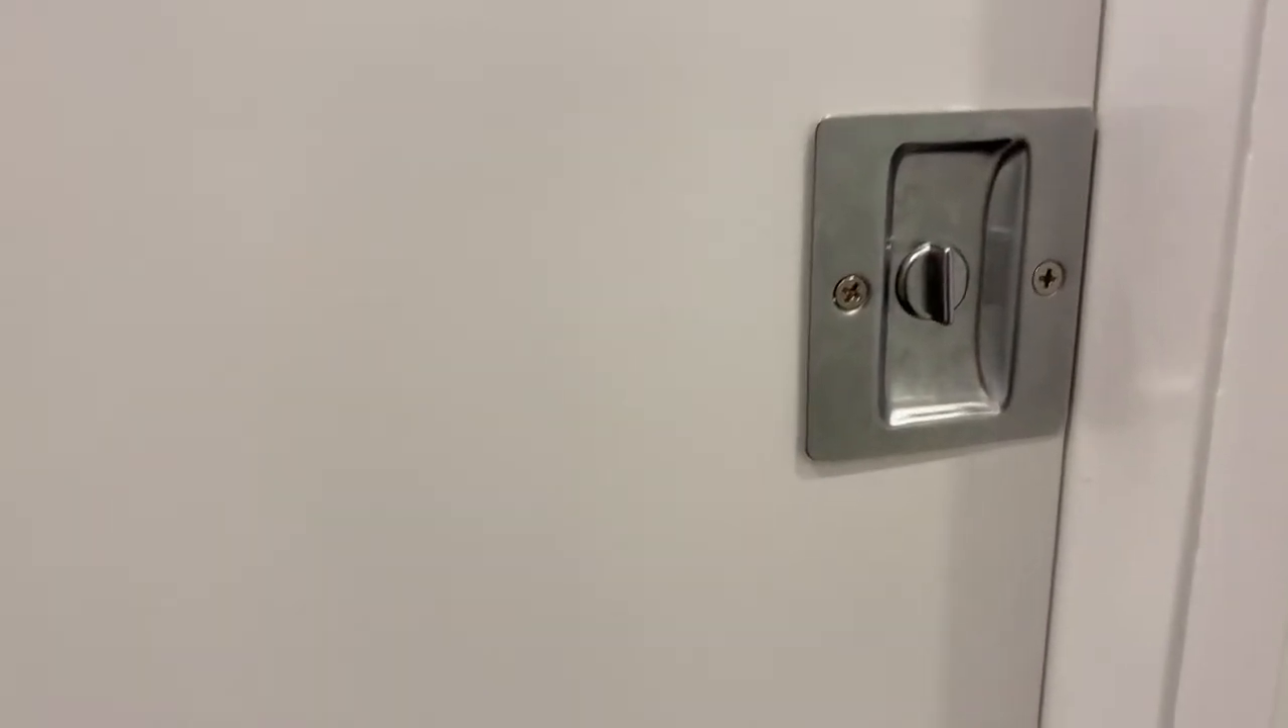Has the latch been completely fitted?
Yes.